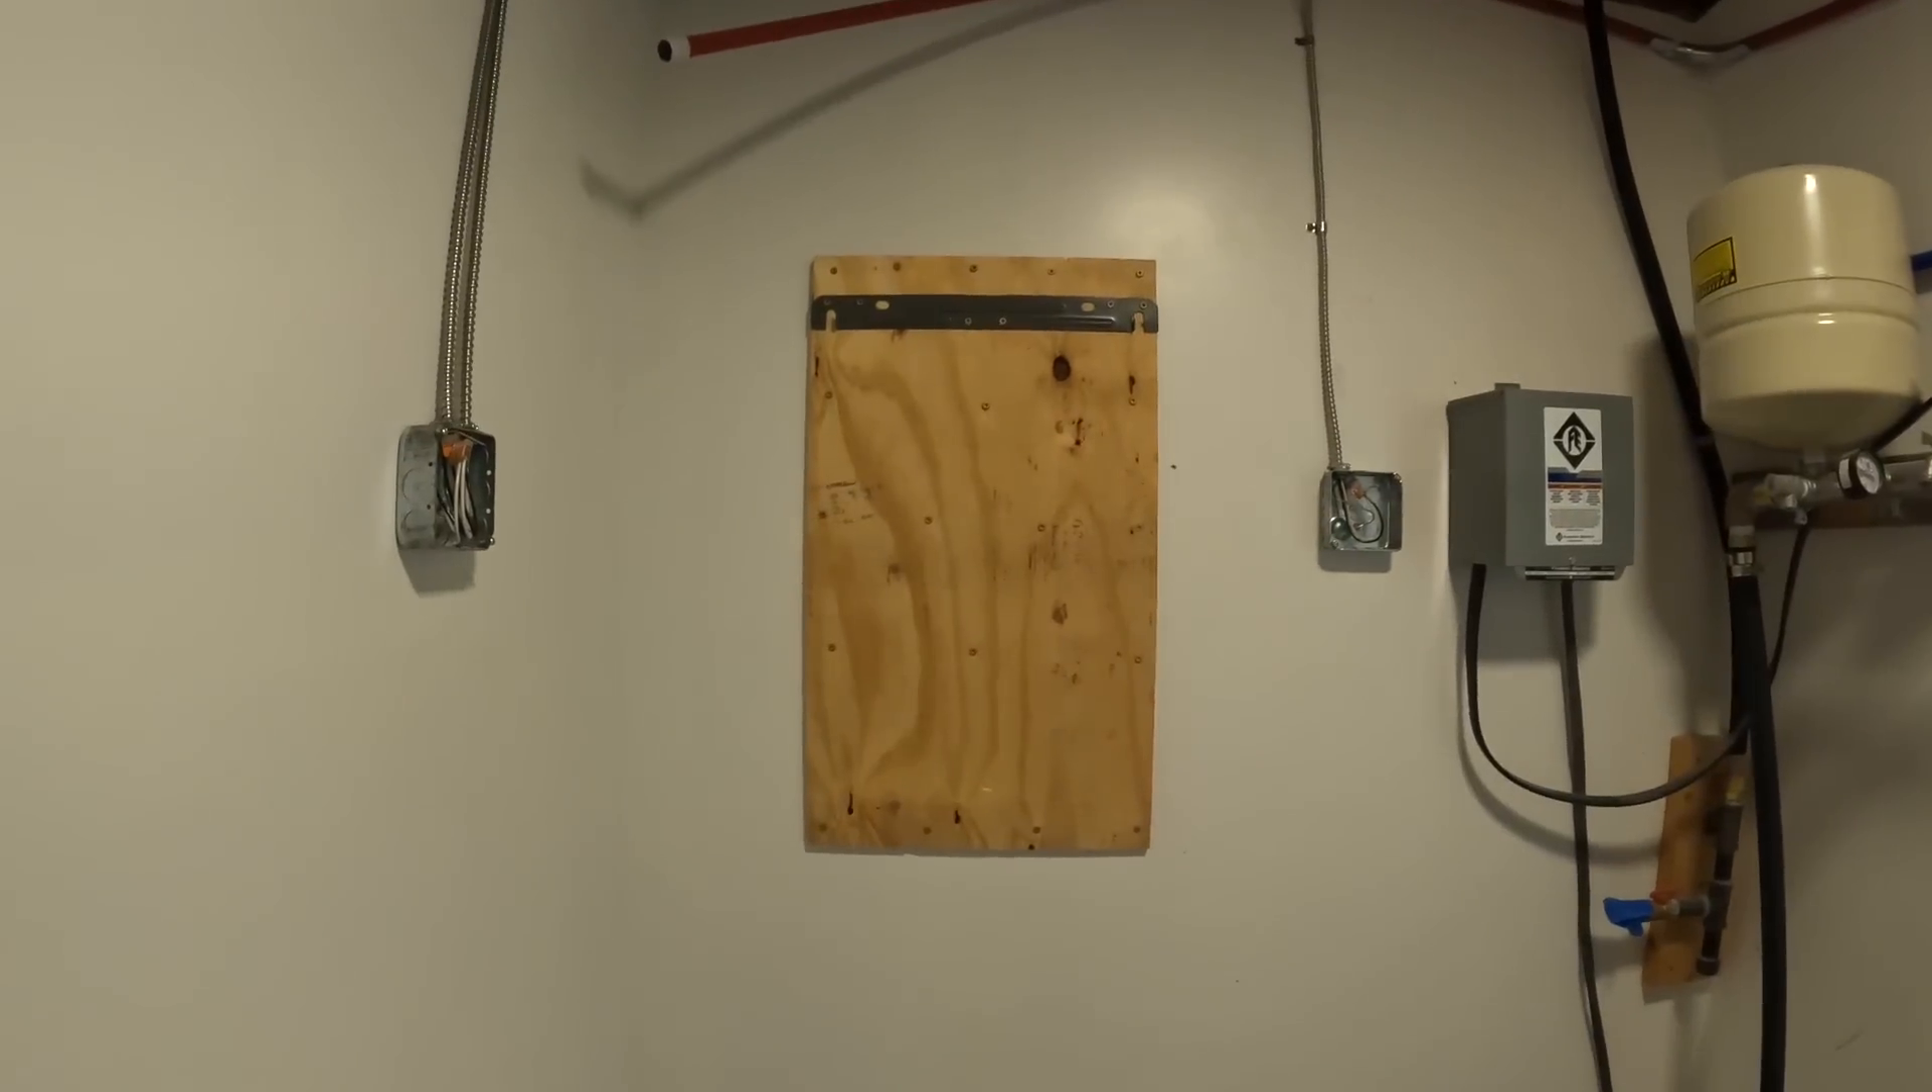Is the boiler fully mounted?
No.